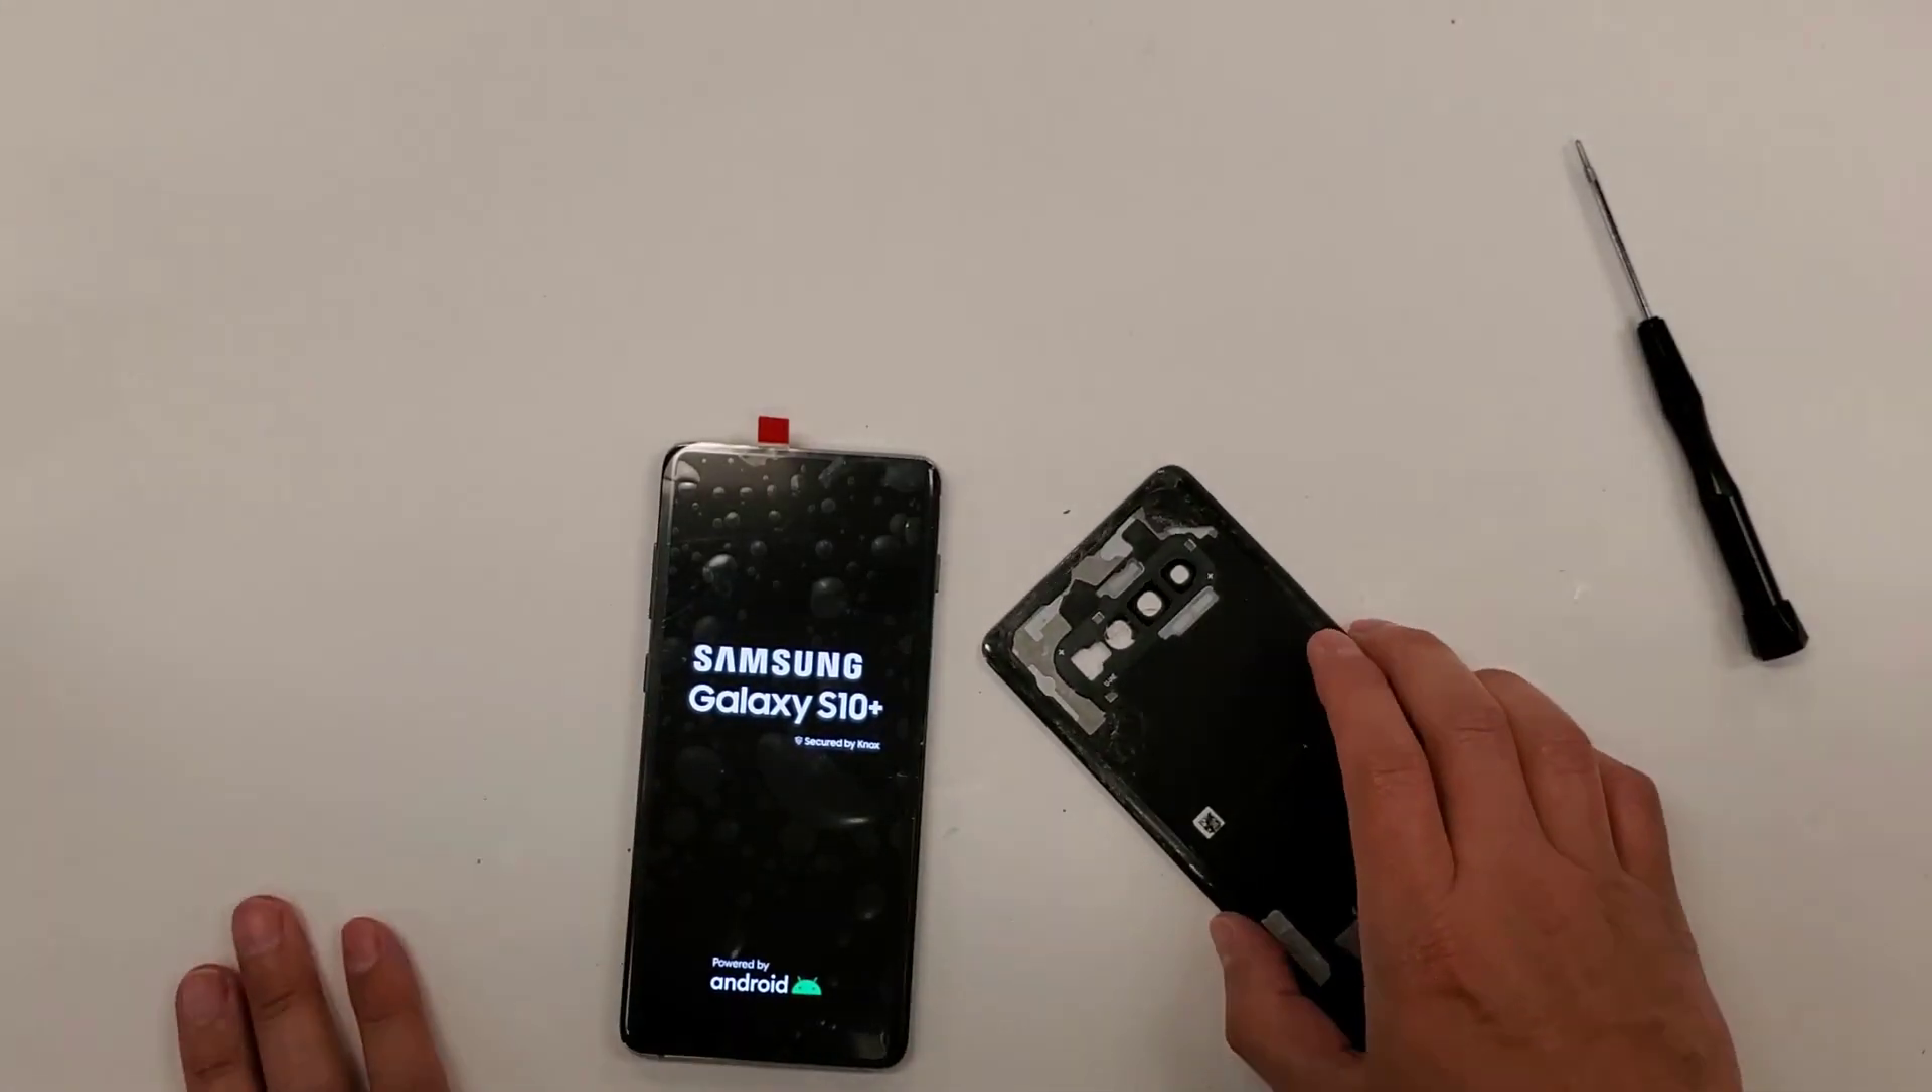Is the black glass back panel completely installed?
No.